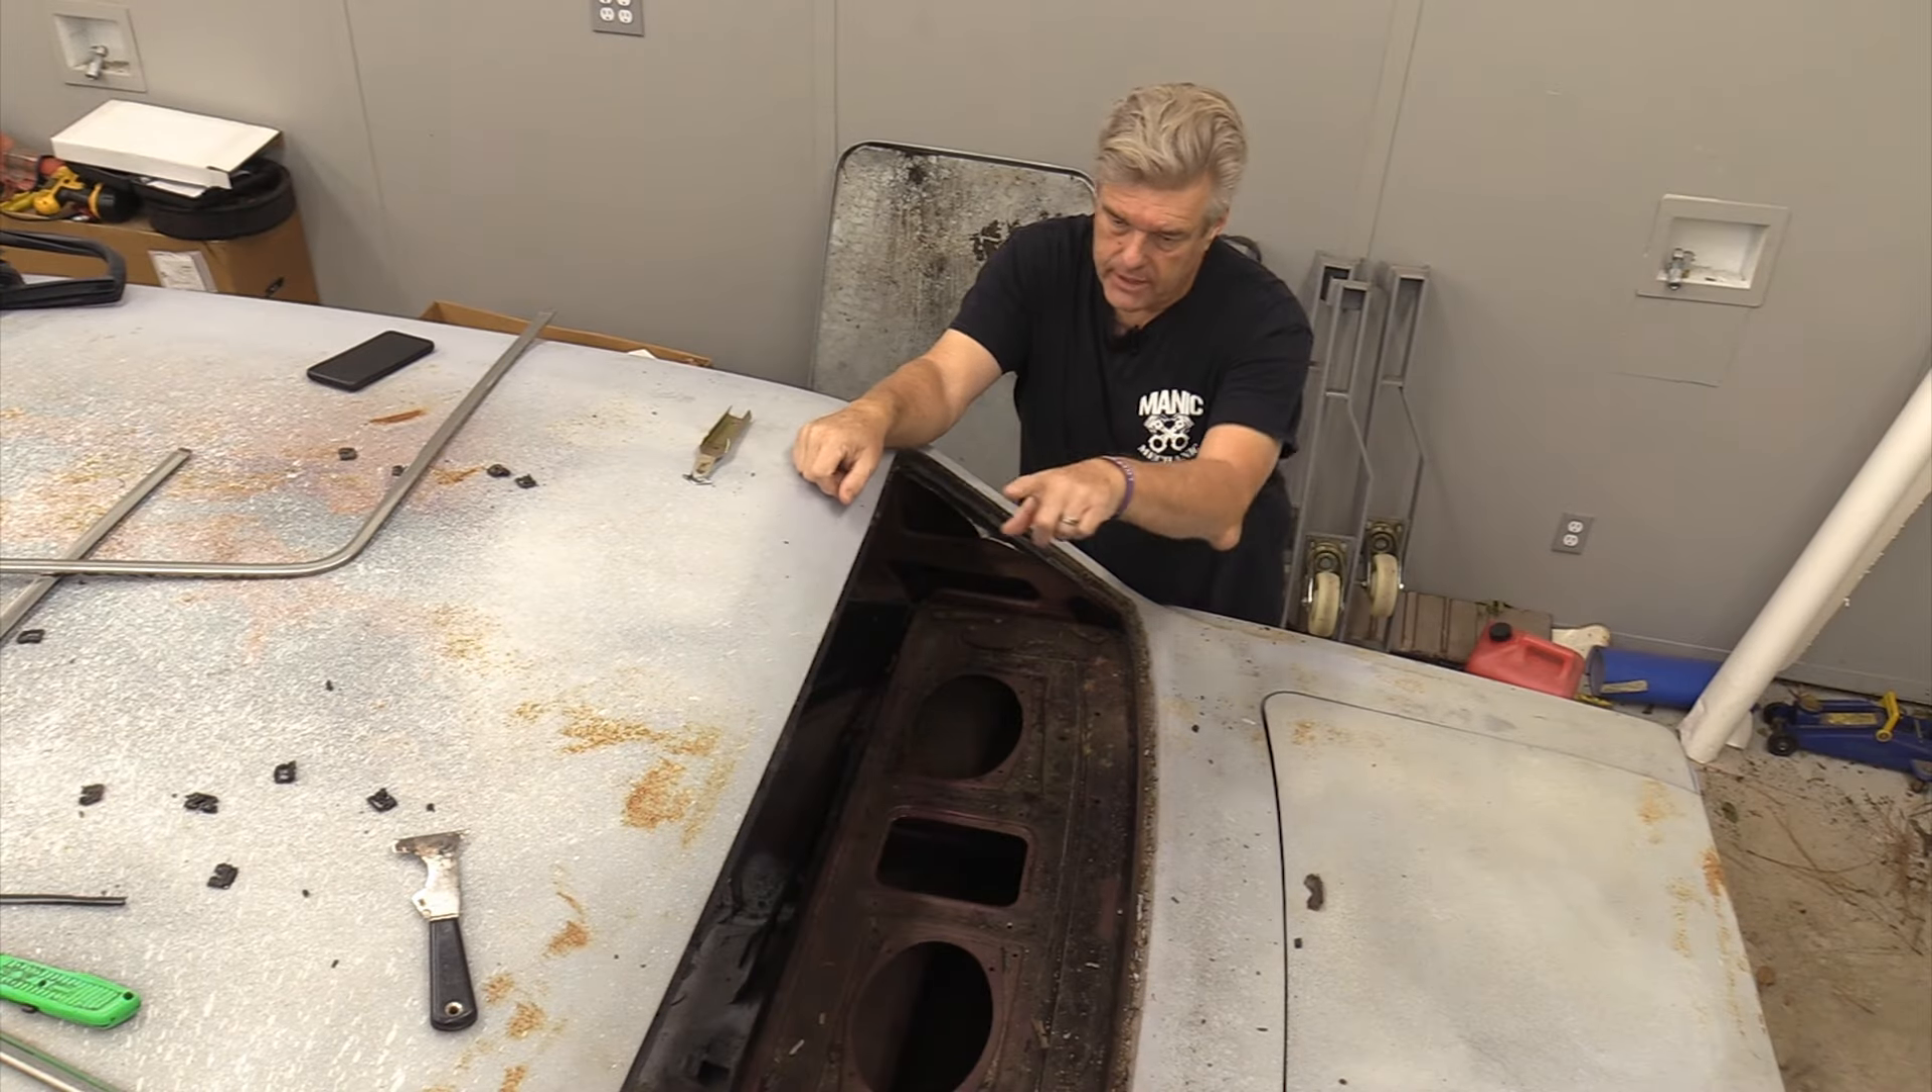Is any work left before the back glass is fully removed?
No.